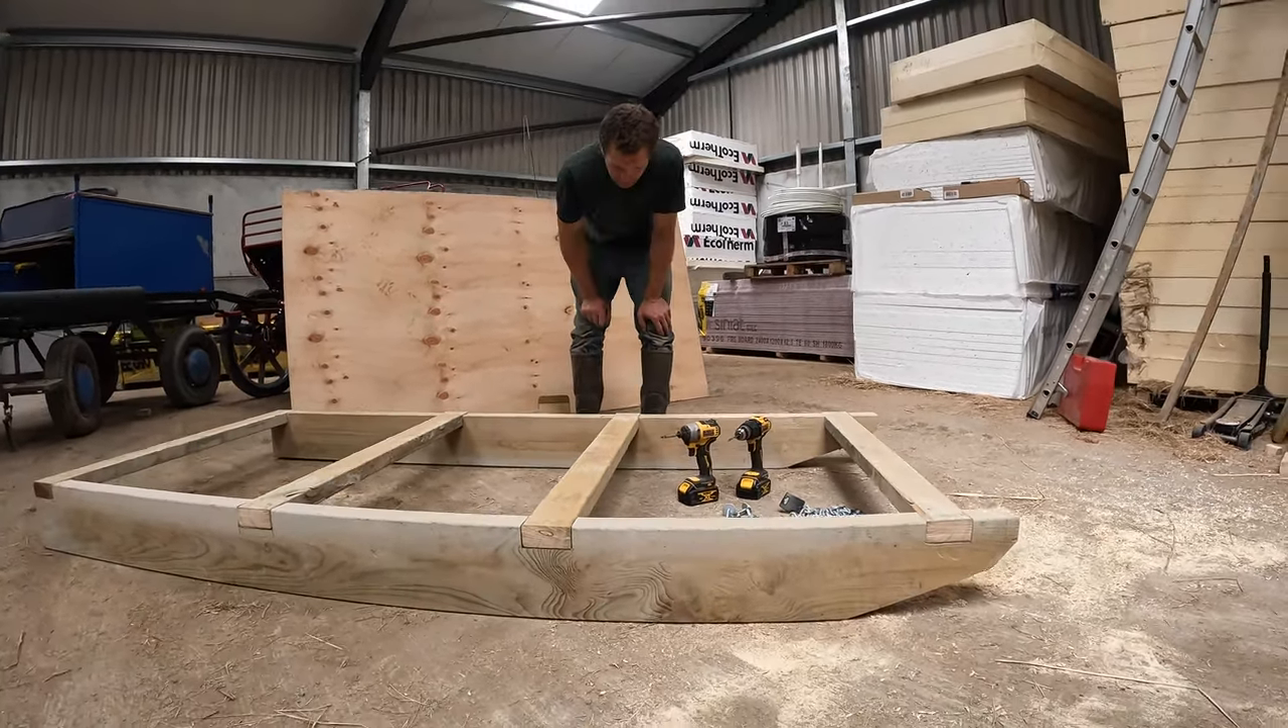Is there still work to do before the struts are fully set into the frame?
No.